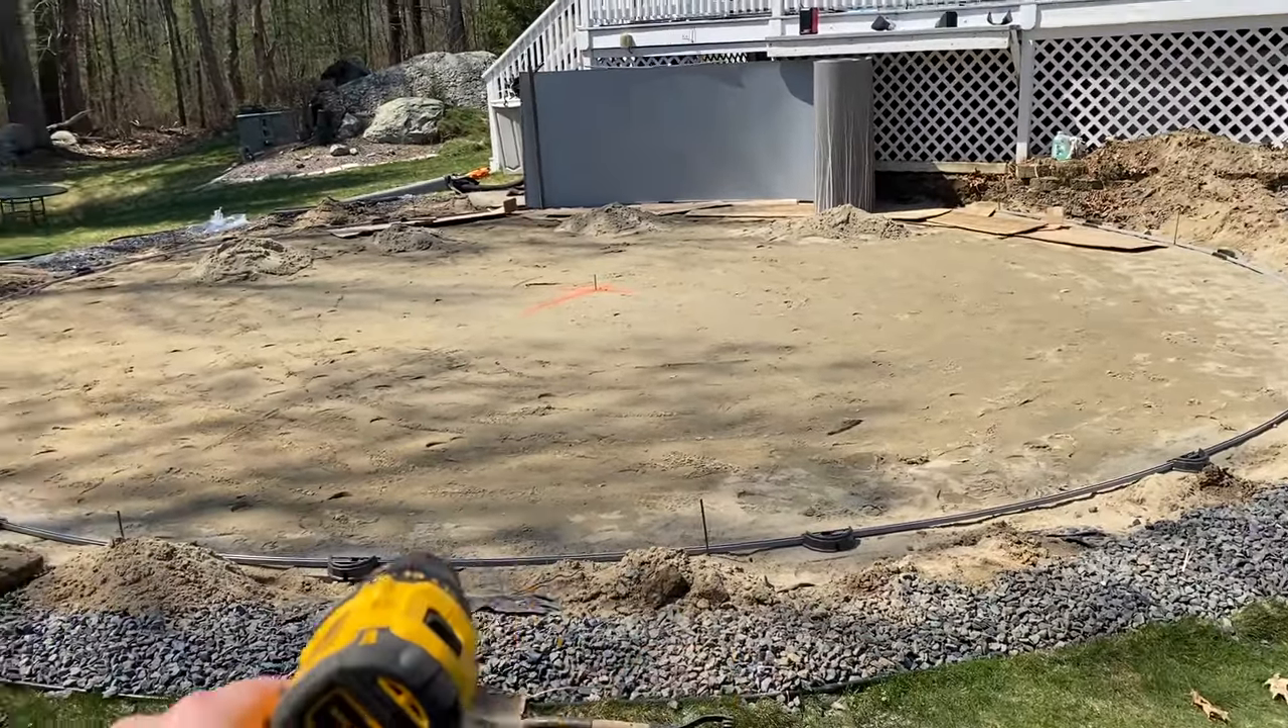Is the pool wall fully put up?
No.